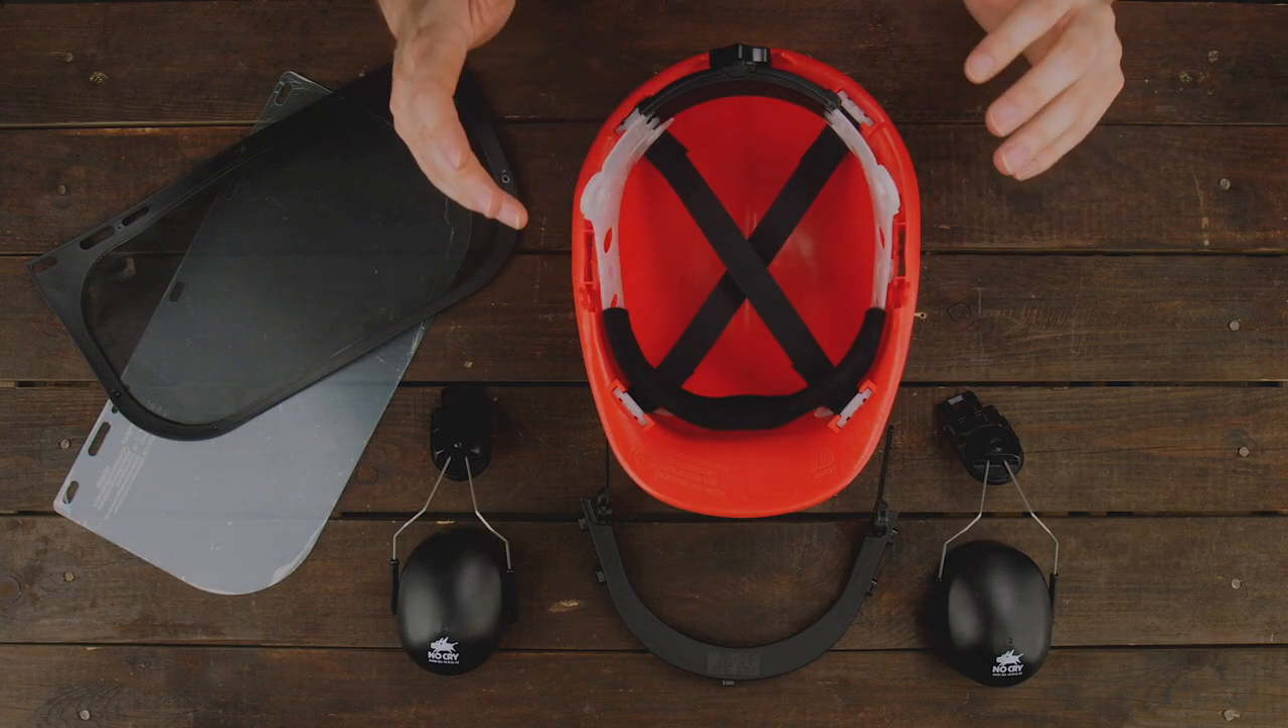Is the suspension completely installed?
Yes.